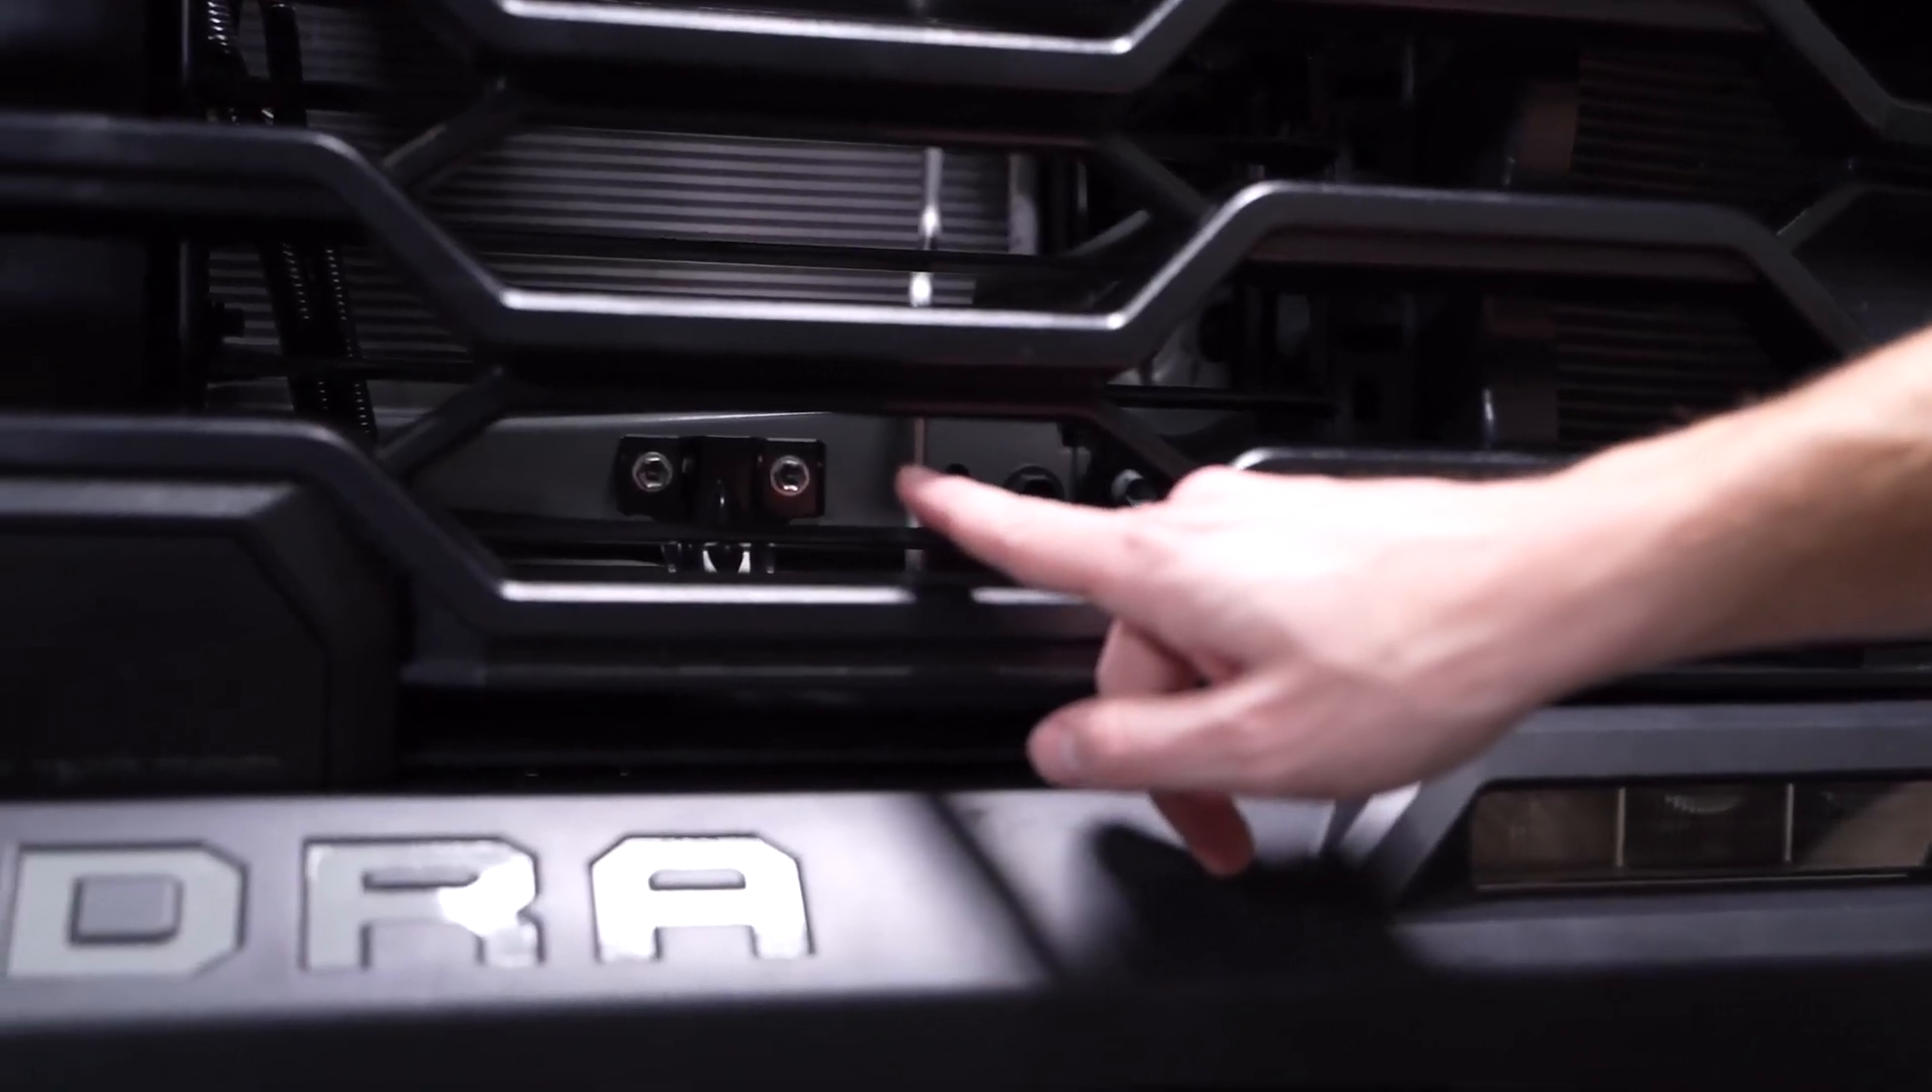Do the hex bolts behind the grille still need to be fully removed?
Yes.